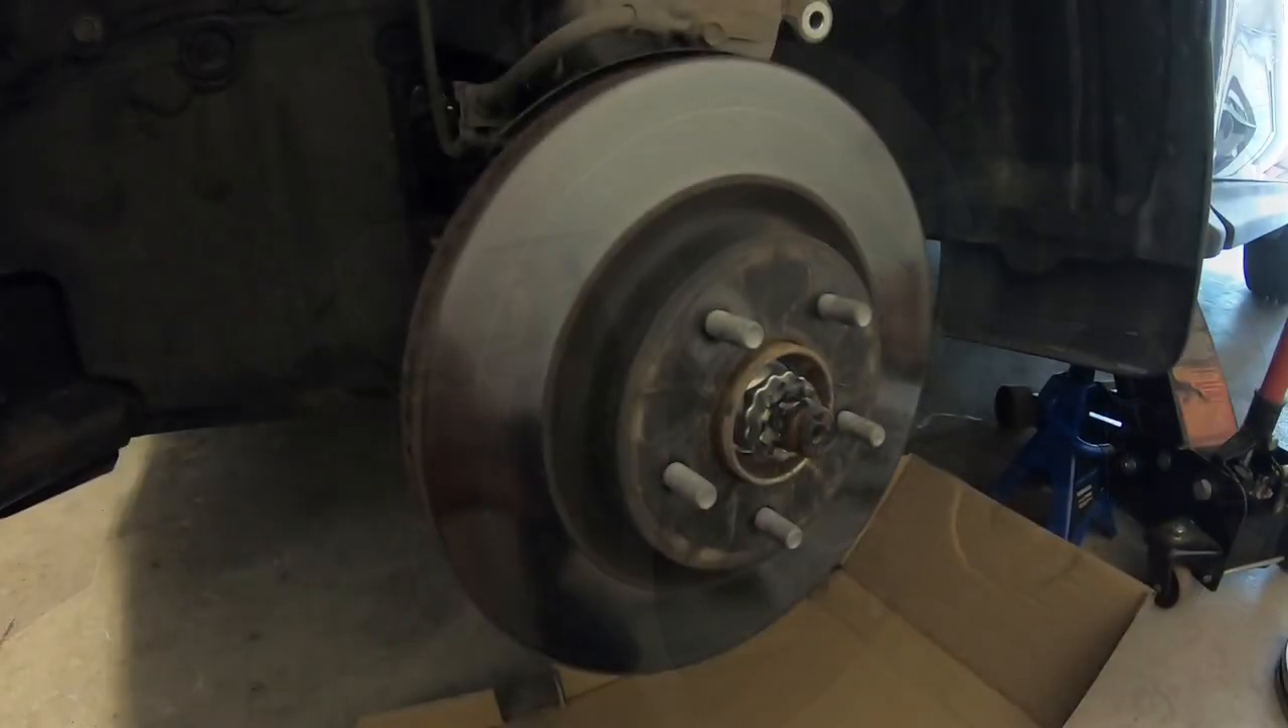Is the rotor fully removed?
No.